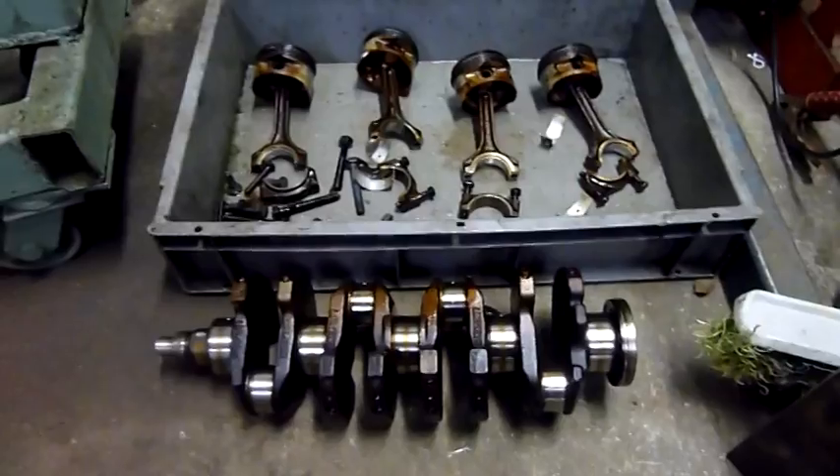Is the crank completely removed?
Yes.